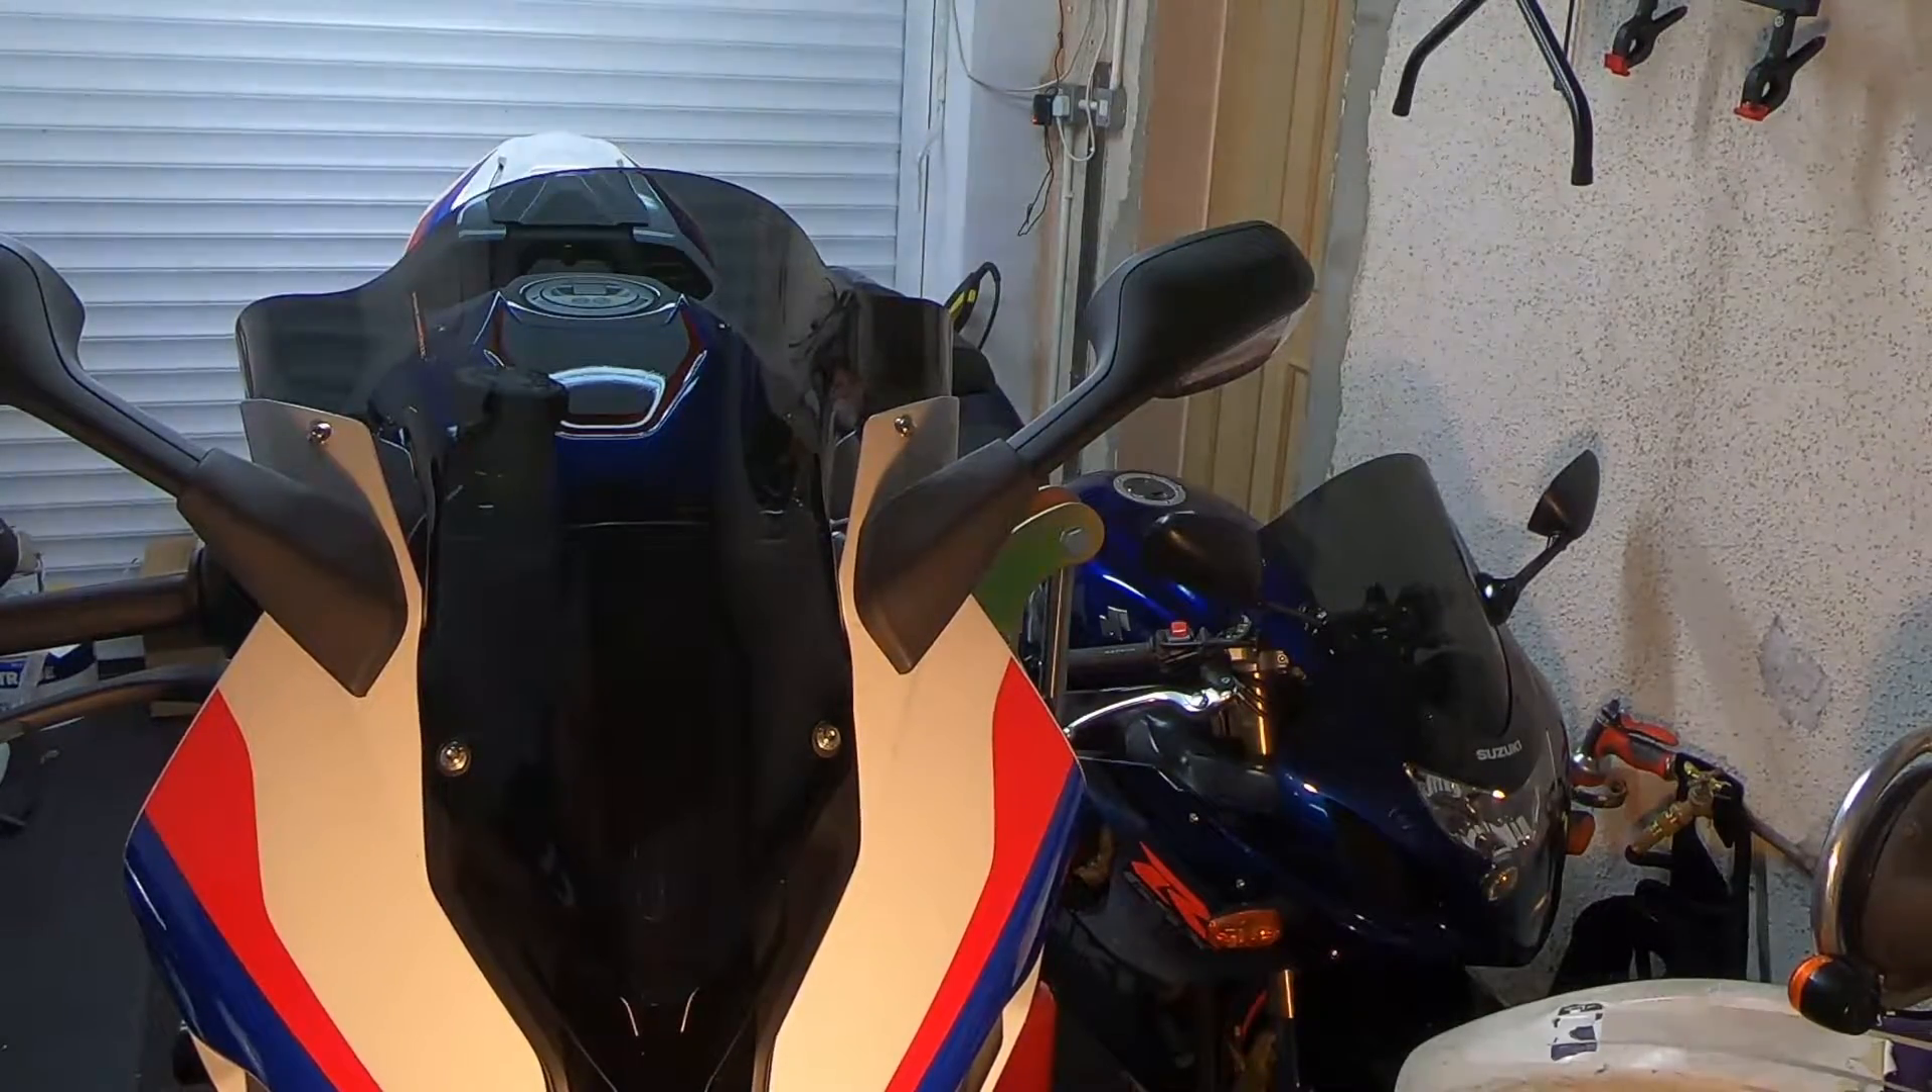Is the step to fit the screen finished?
Yes.